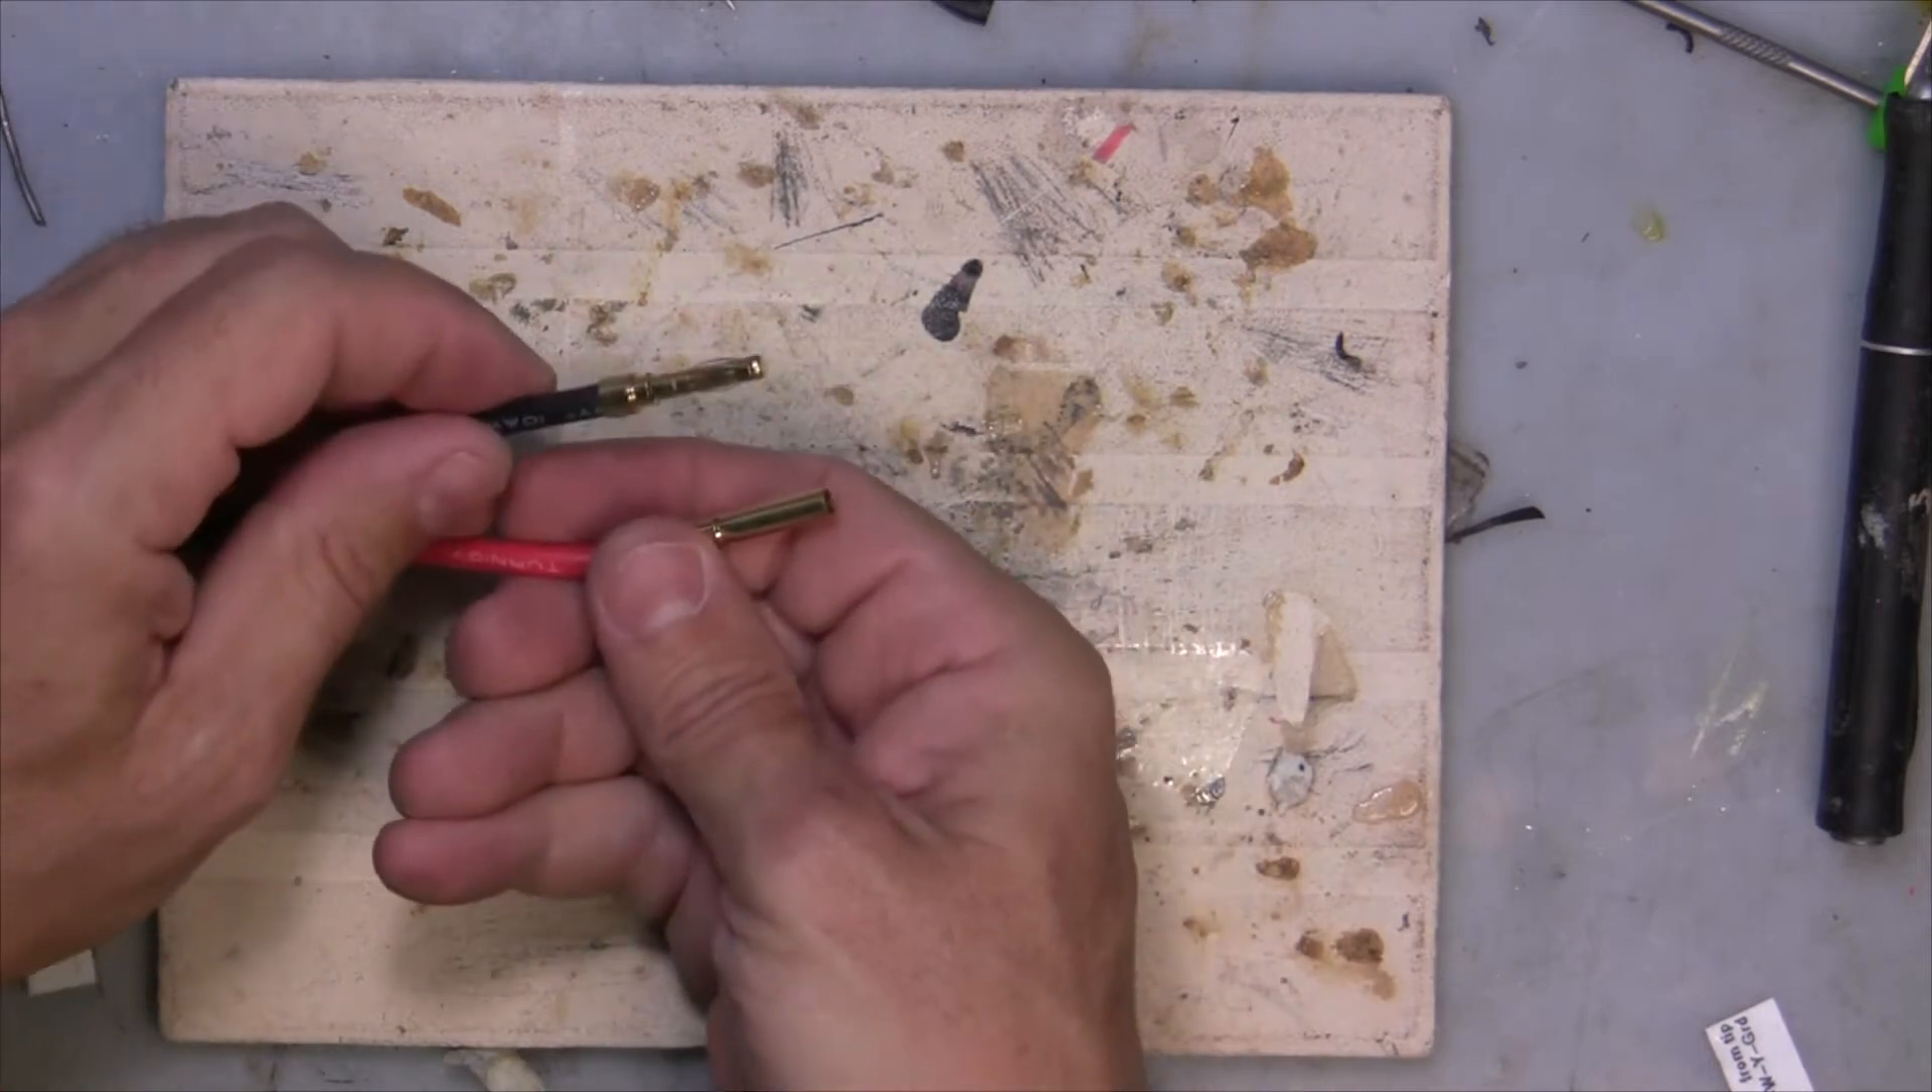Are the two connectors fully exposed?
Yes.